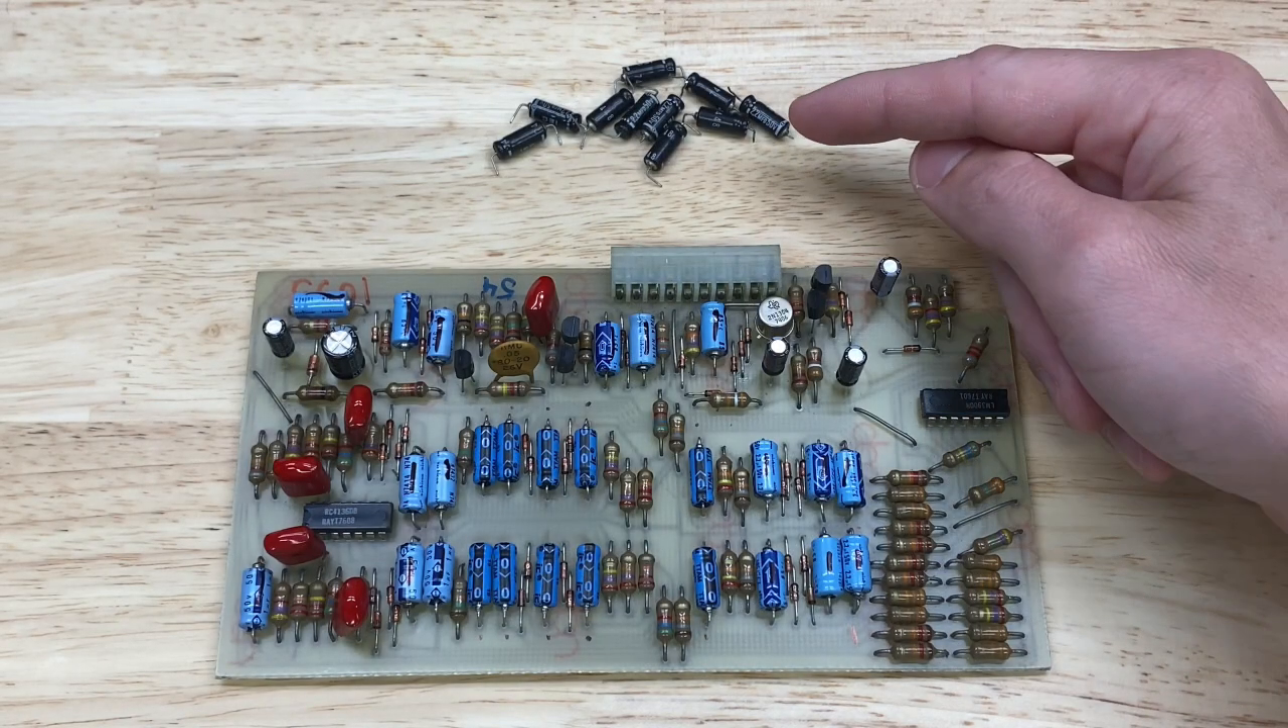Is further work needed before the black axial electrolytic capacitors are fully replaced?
No.